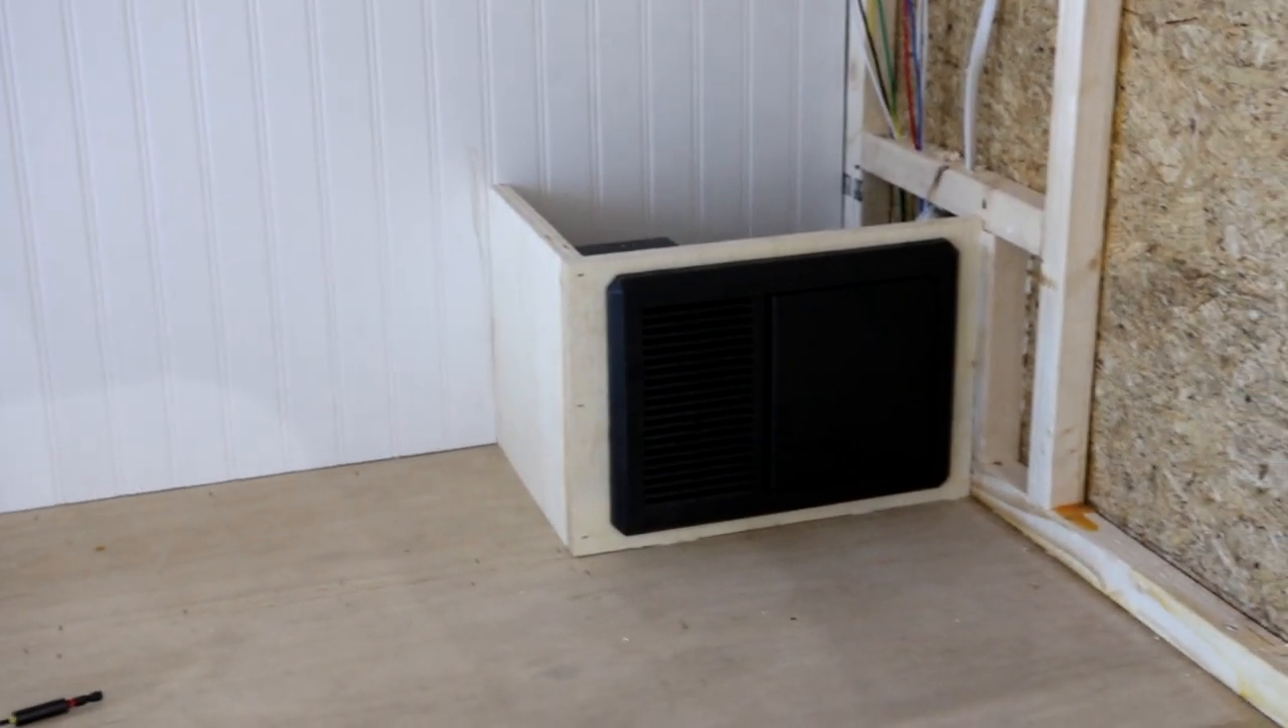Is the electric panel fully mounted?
Yes.